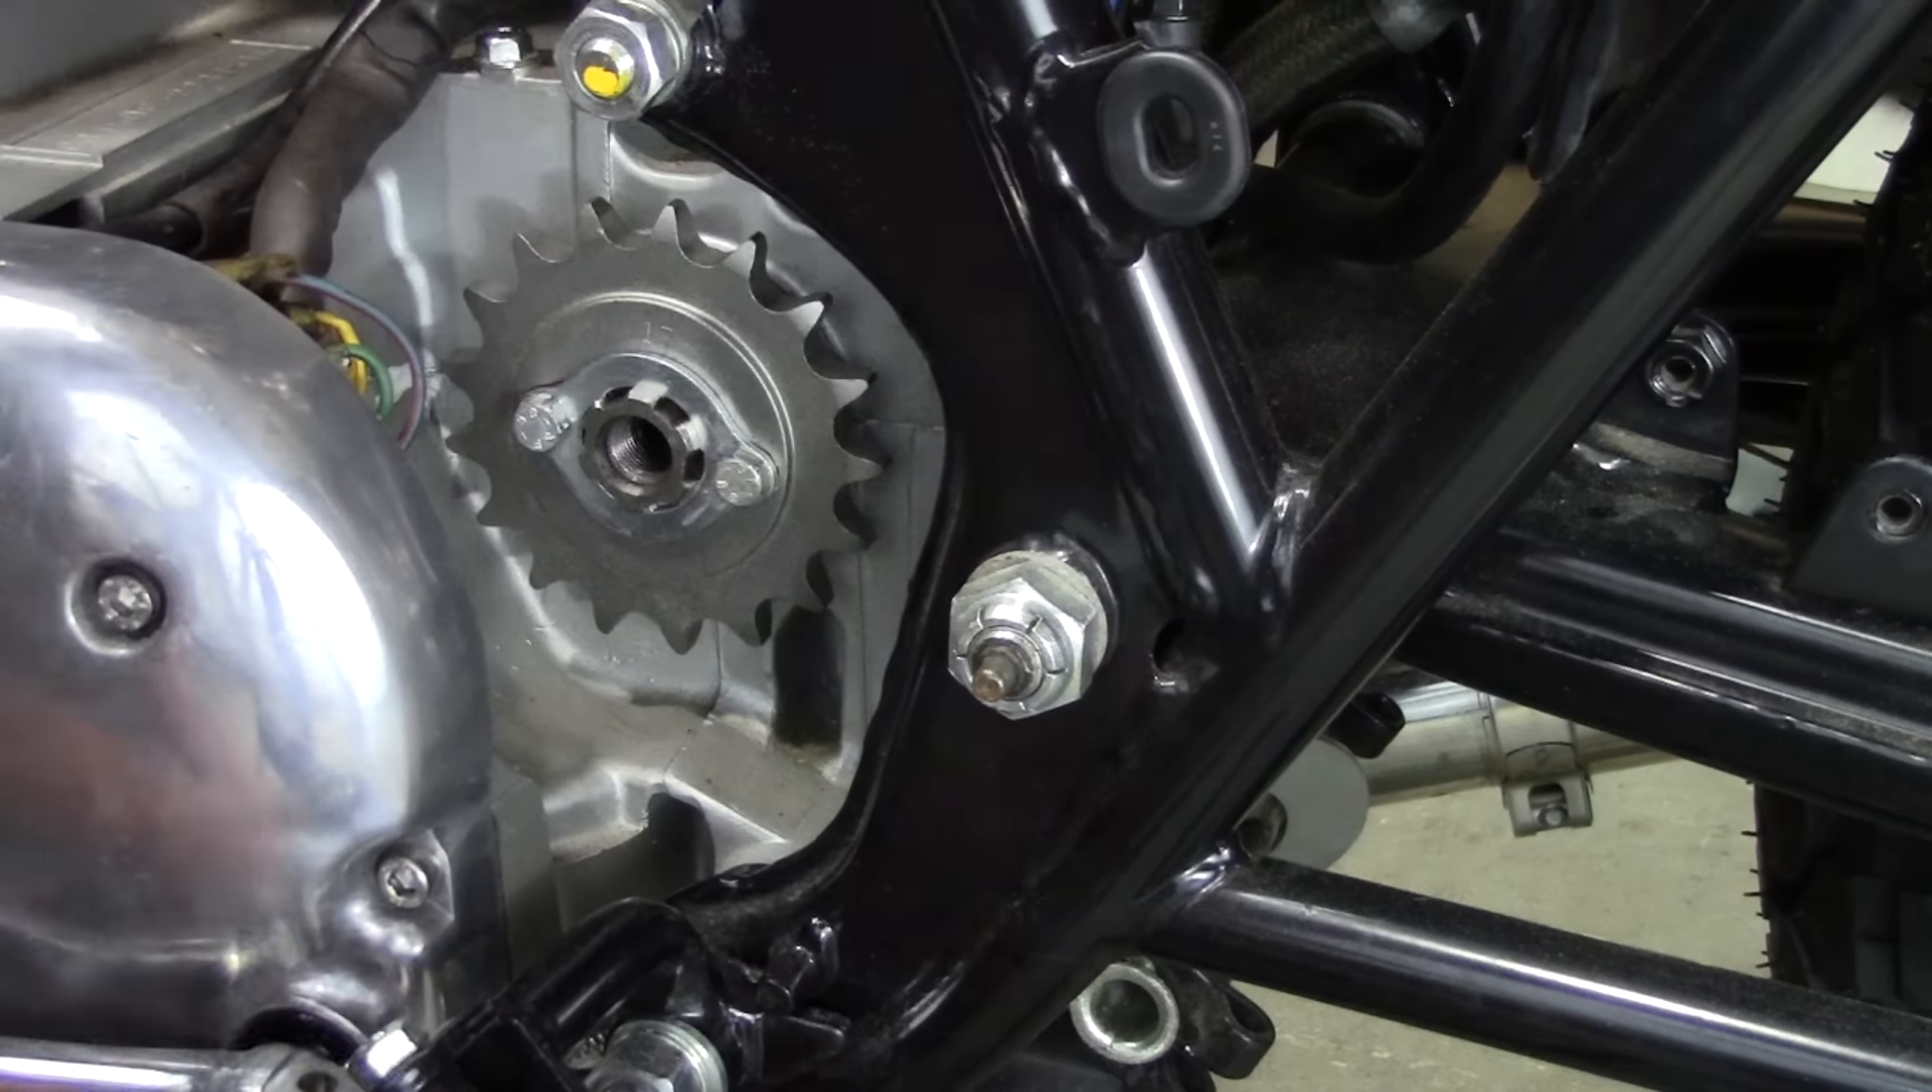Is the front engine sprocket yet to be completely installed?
No.